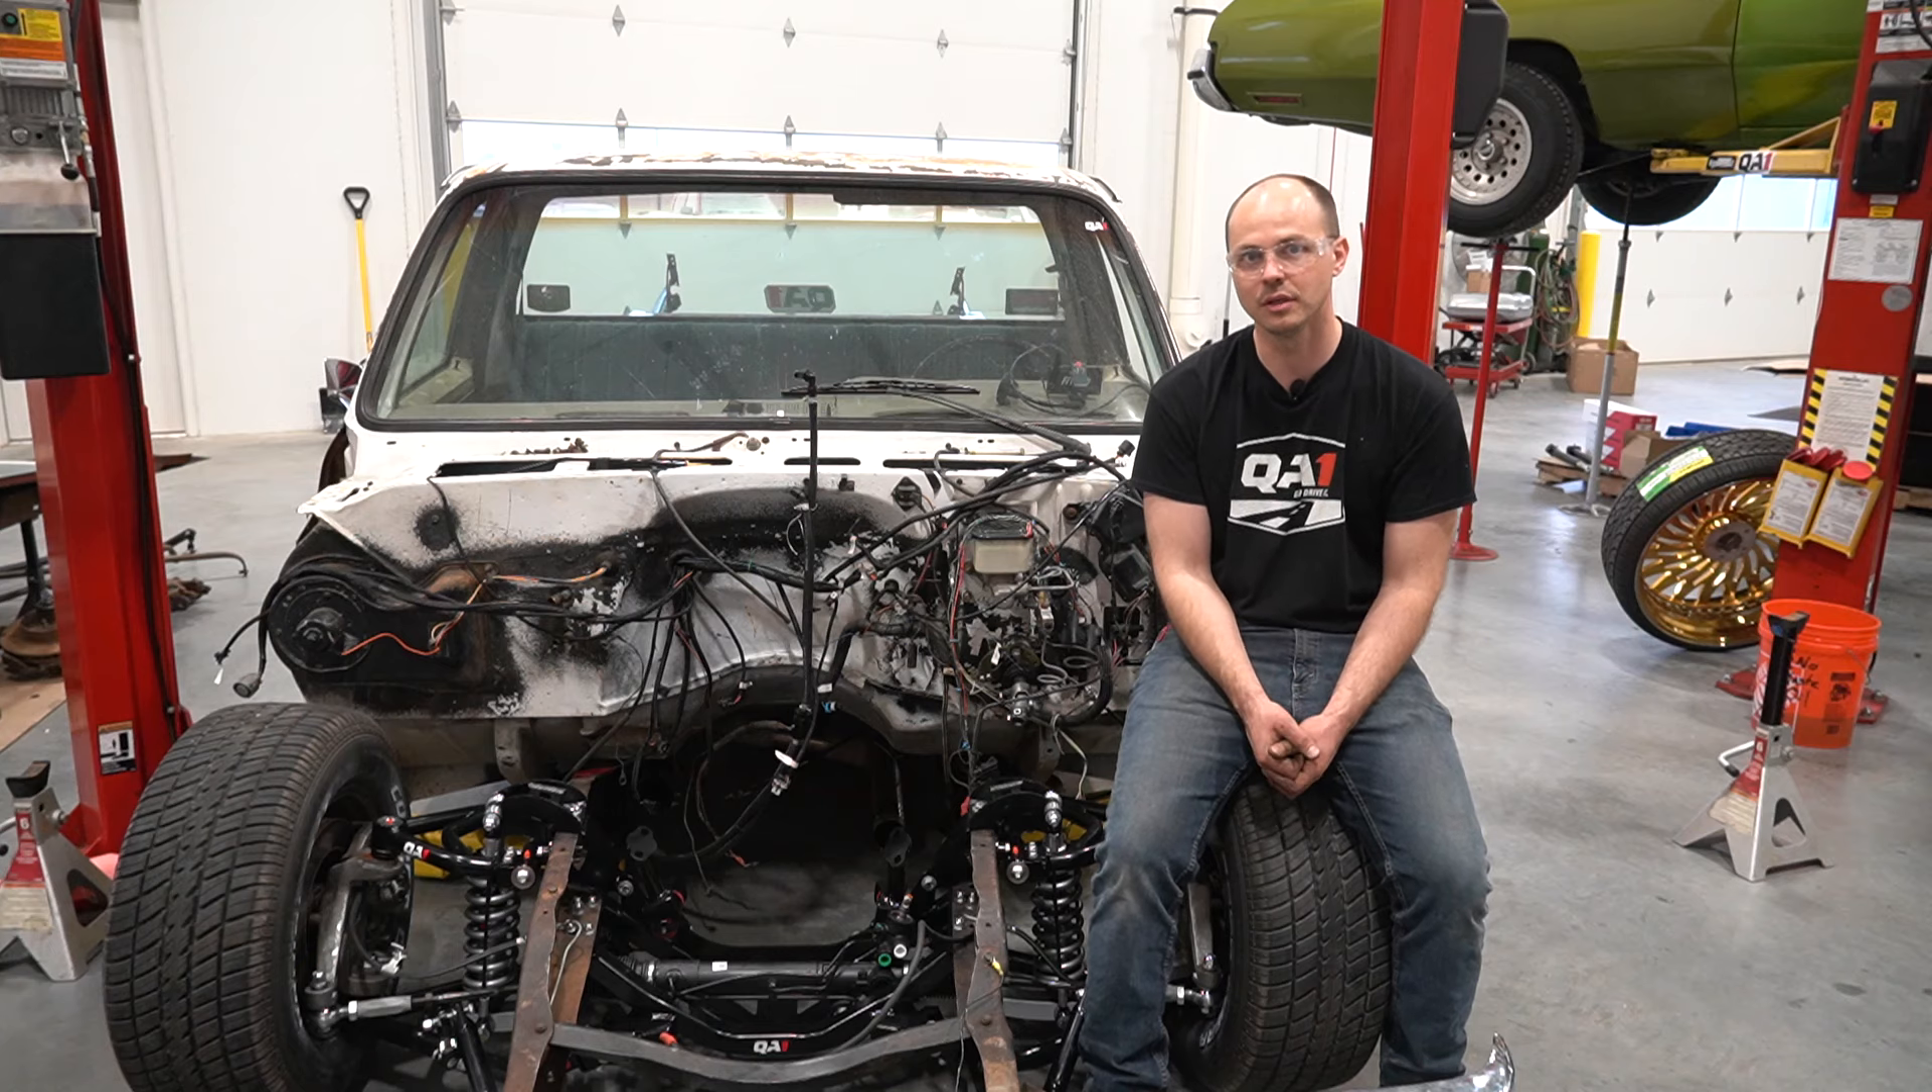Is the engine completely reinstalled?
No.